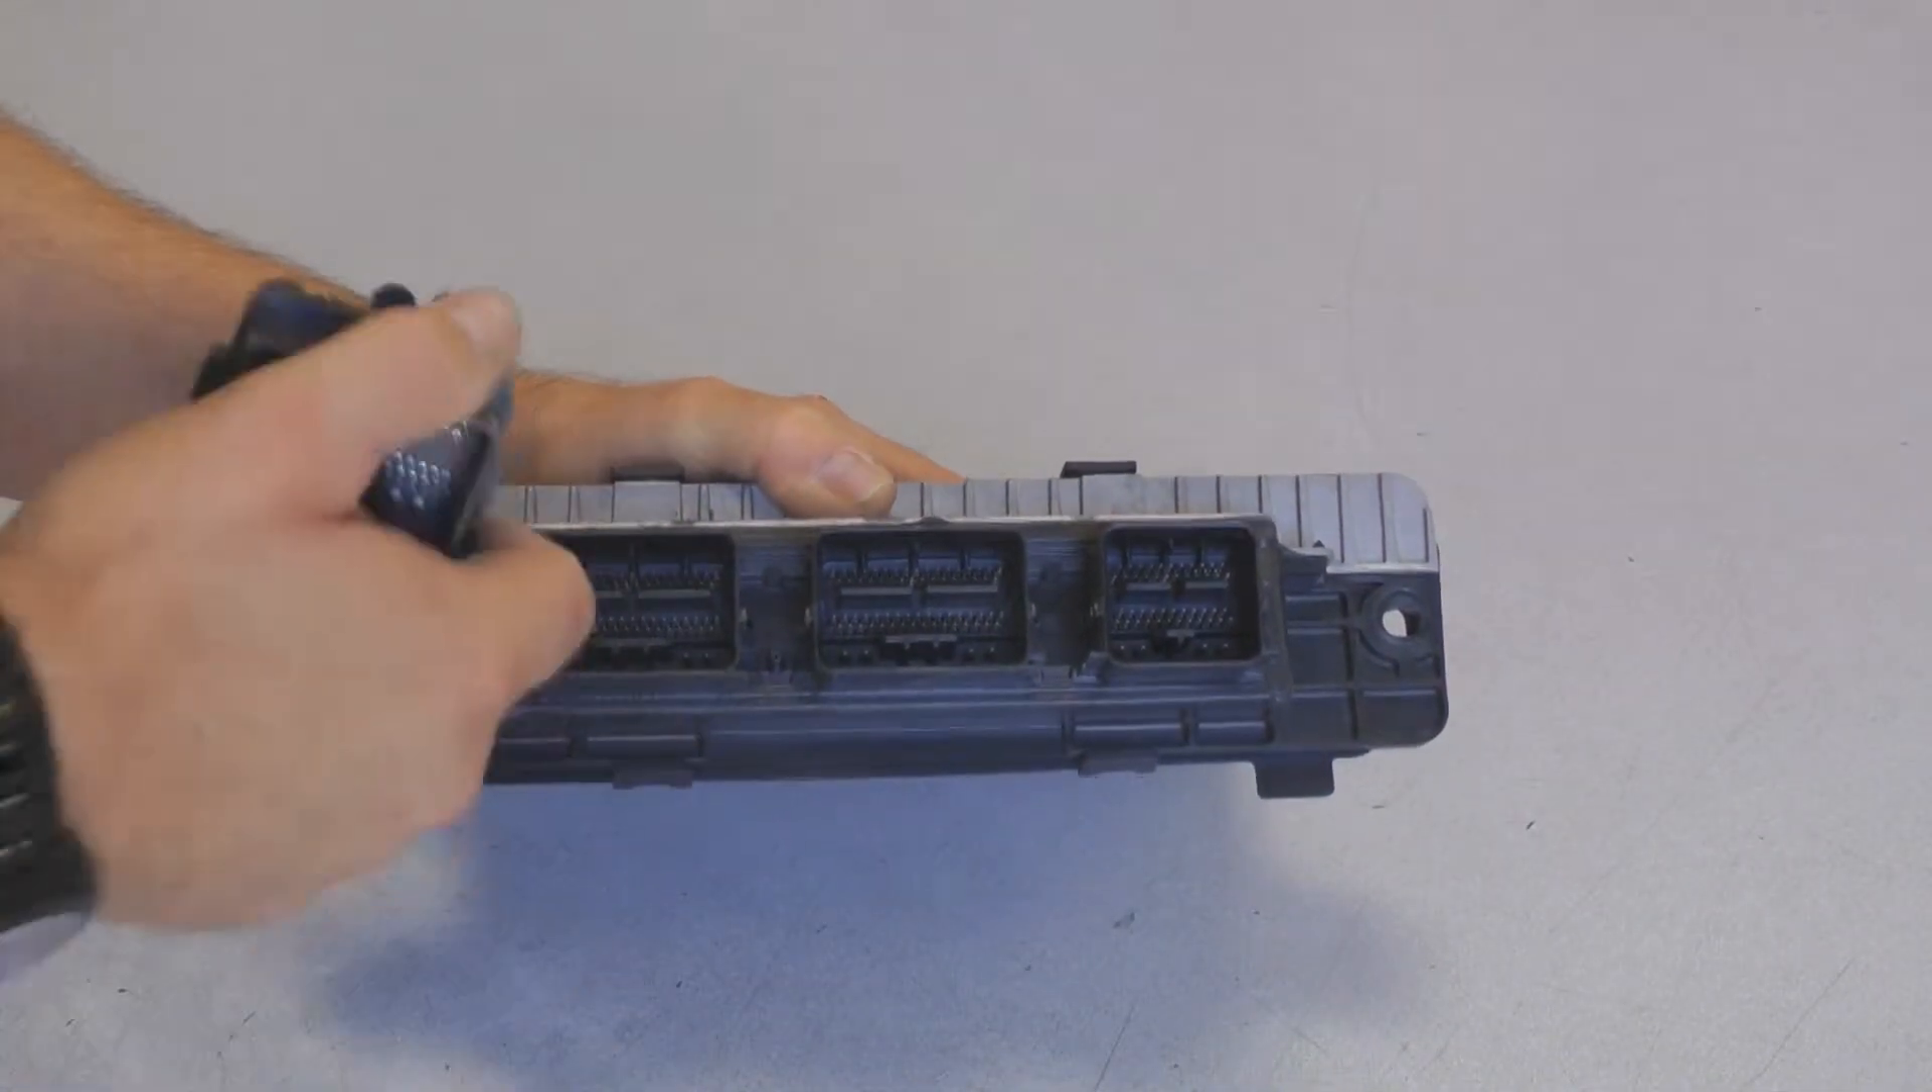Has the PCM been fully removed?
Yes.